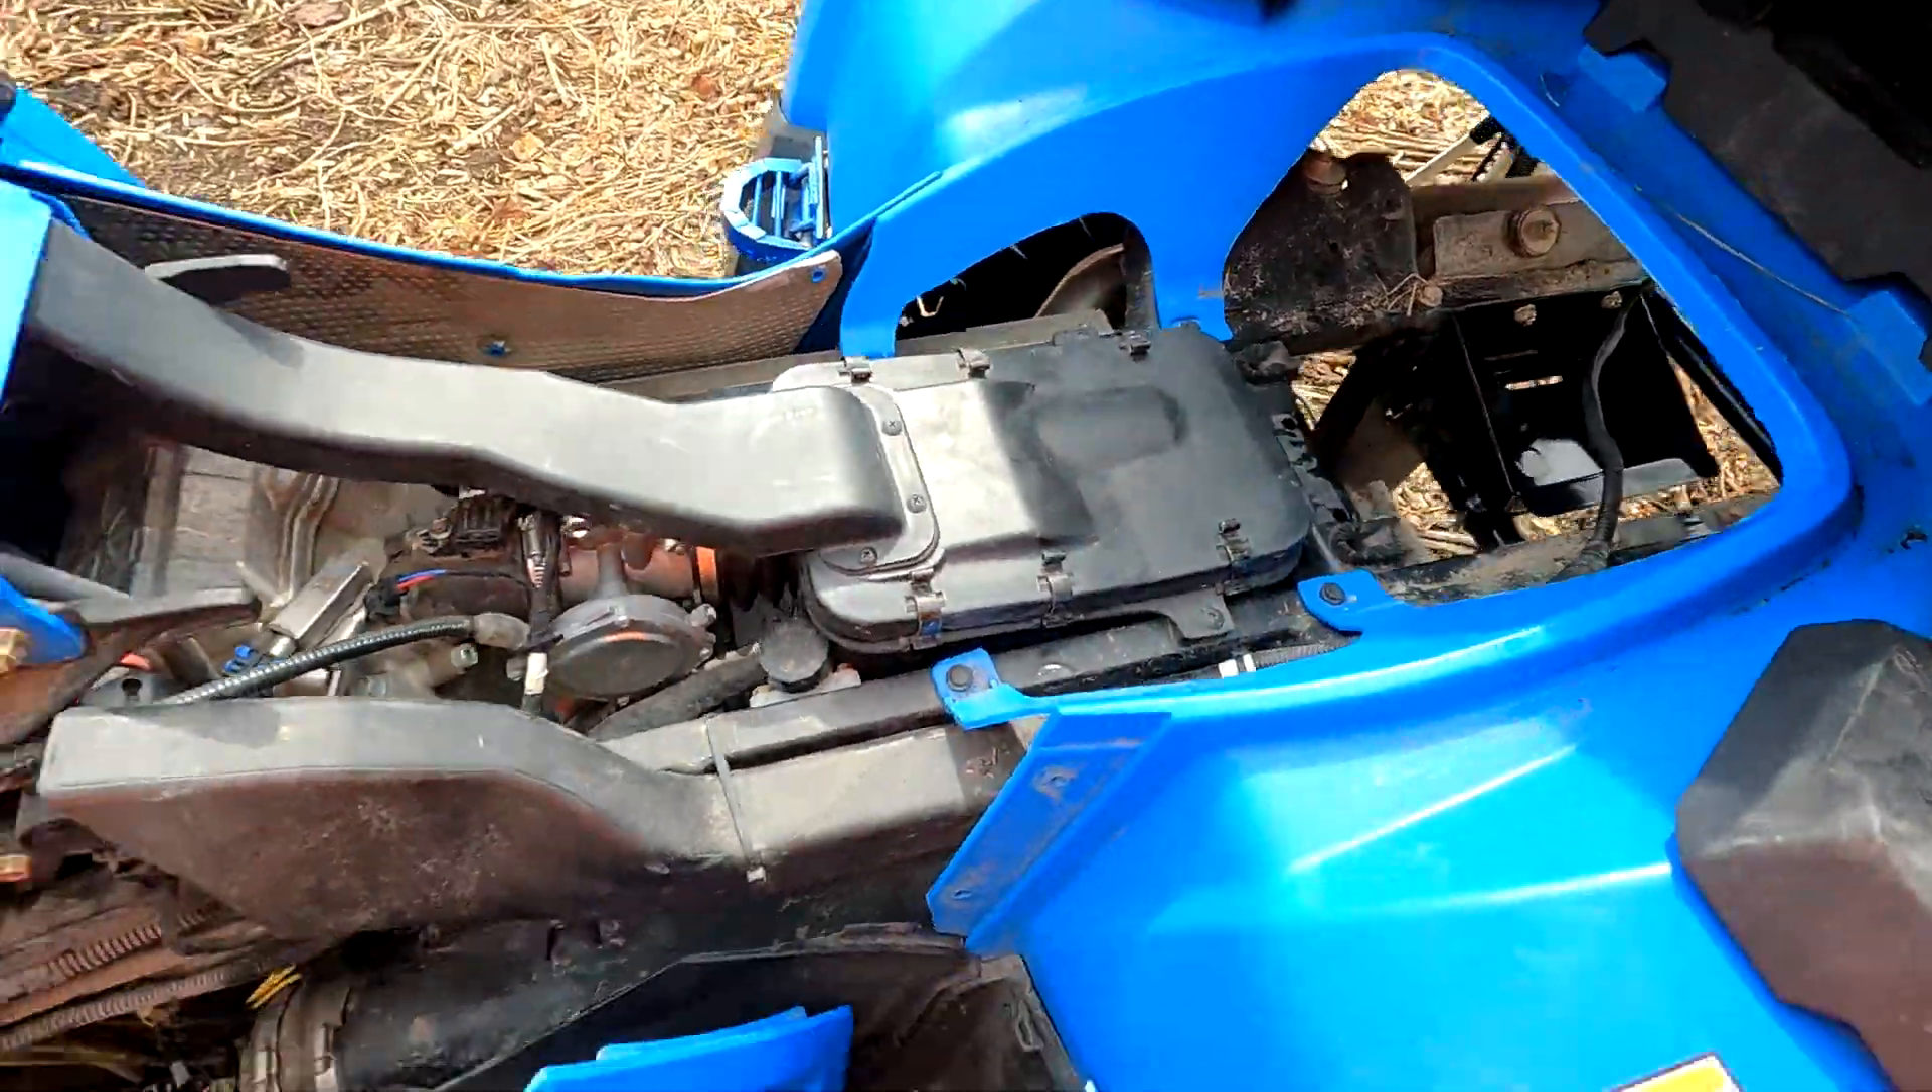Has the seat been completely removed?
Yes.